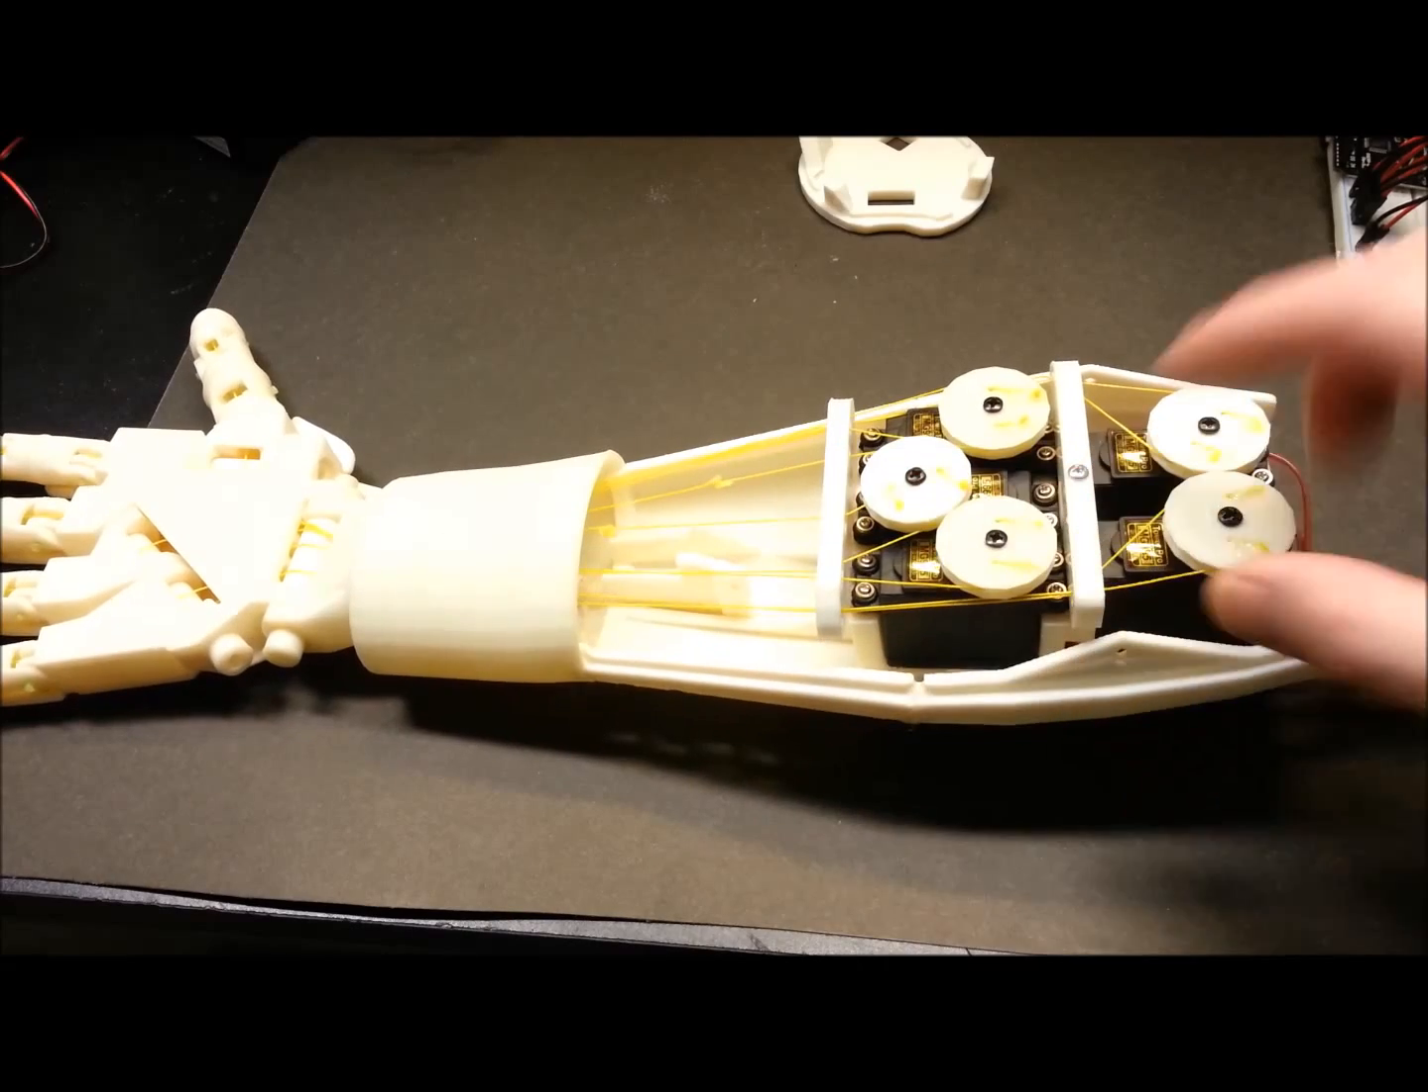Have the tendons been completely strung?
Yes.